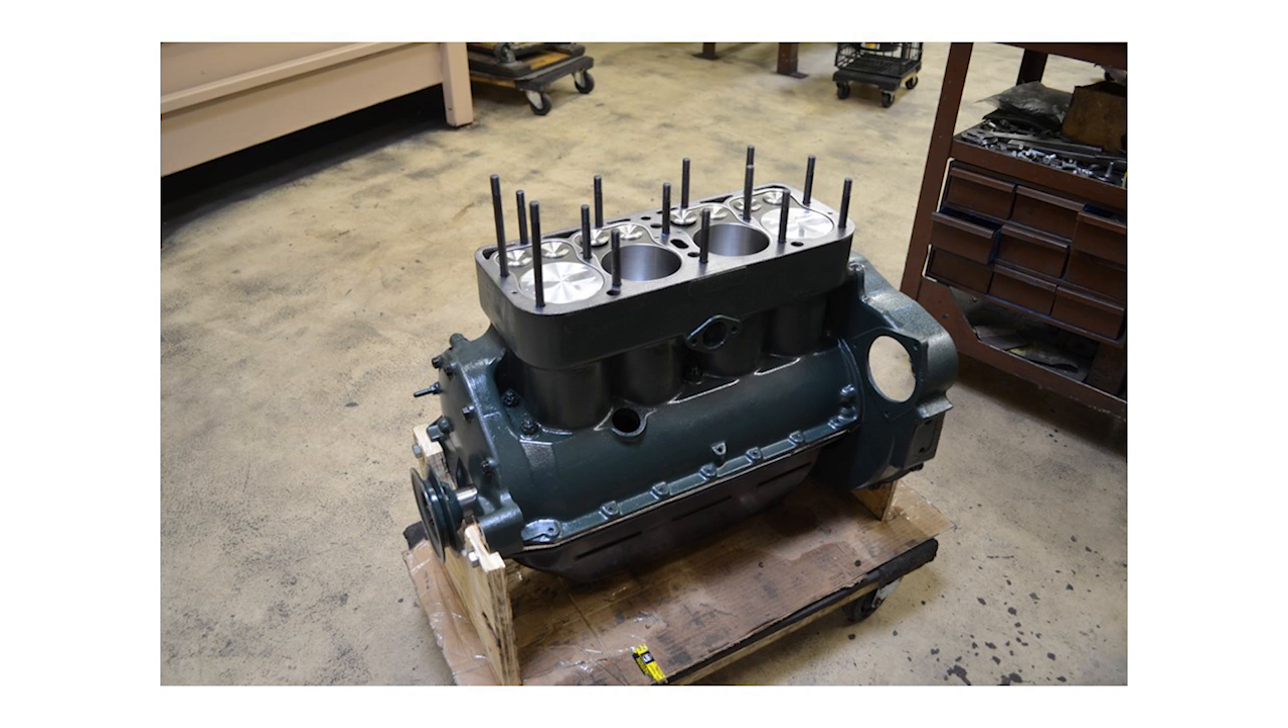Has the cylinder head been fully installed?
No.